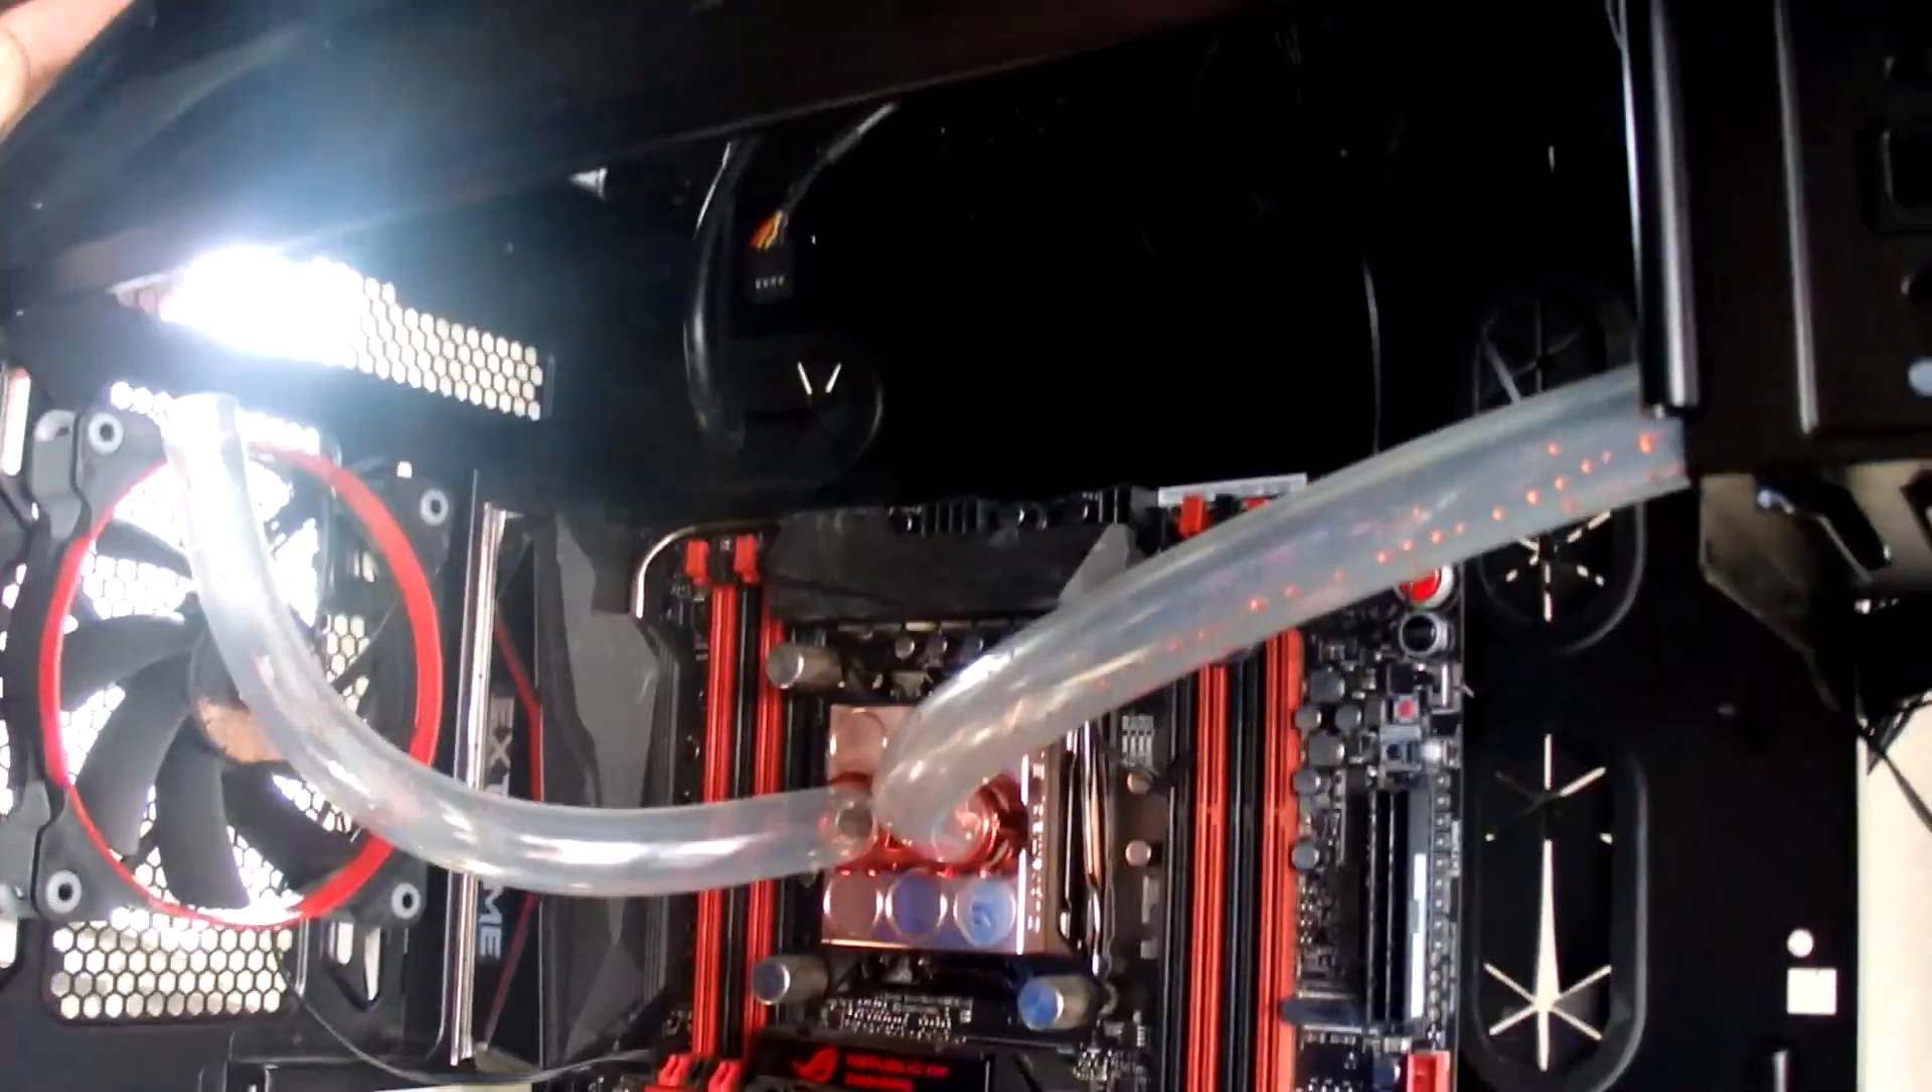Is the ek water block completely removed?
No.